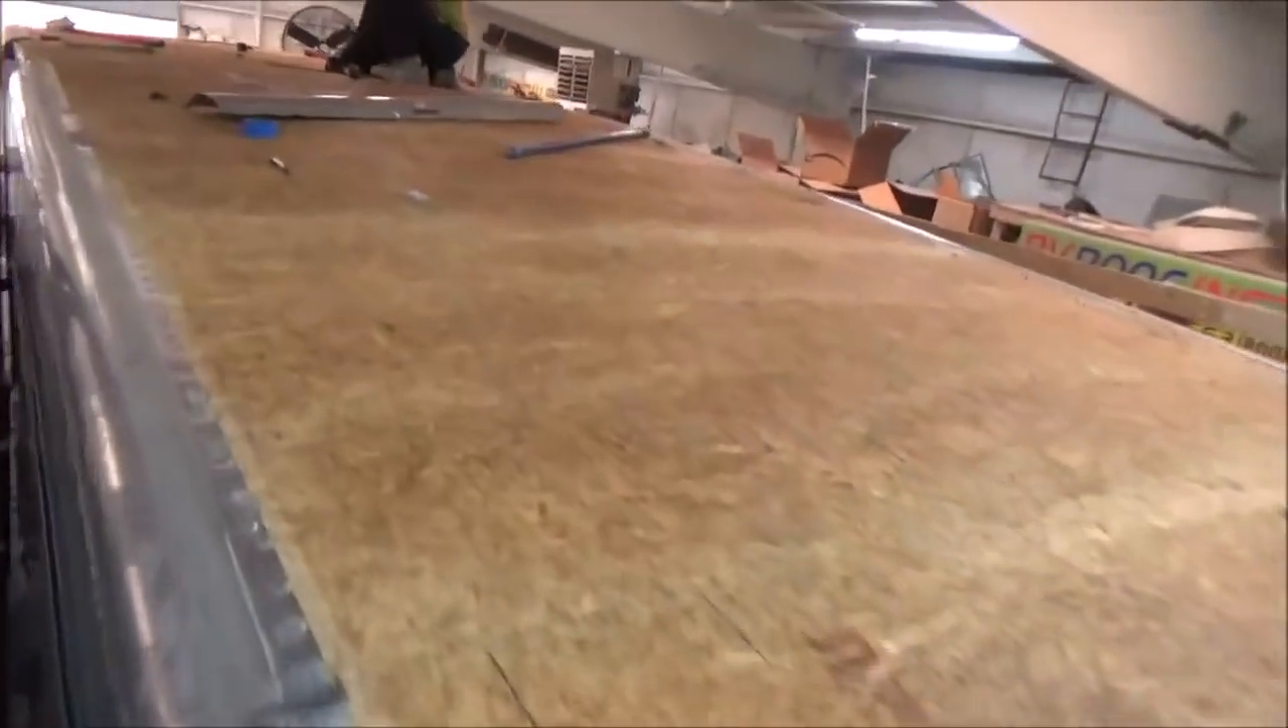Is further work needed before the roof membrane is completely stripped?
No.